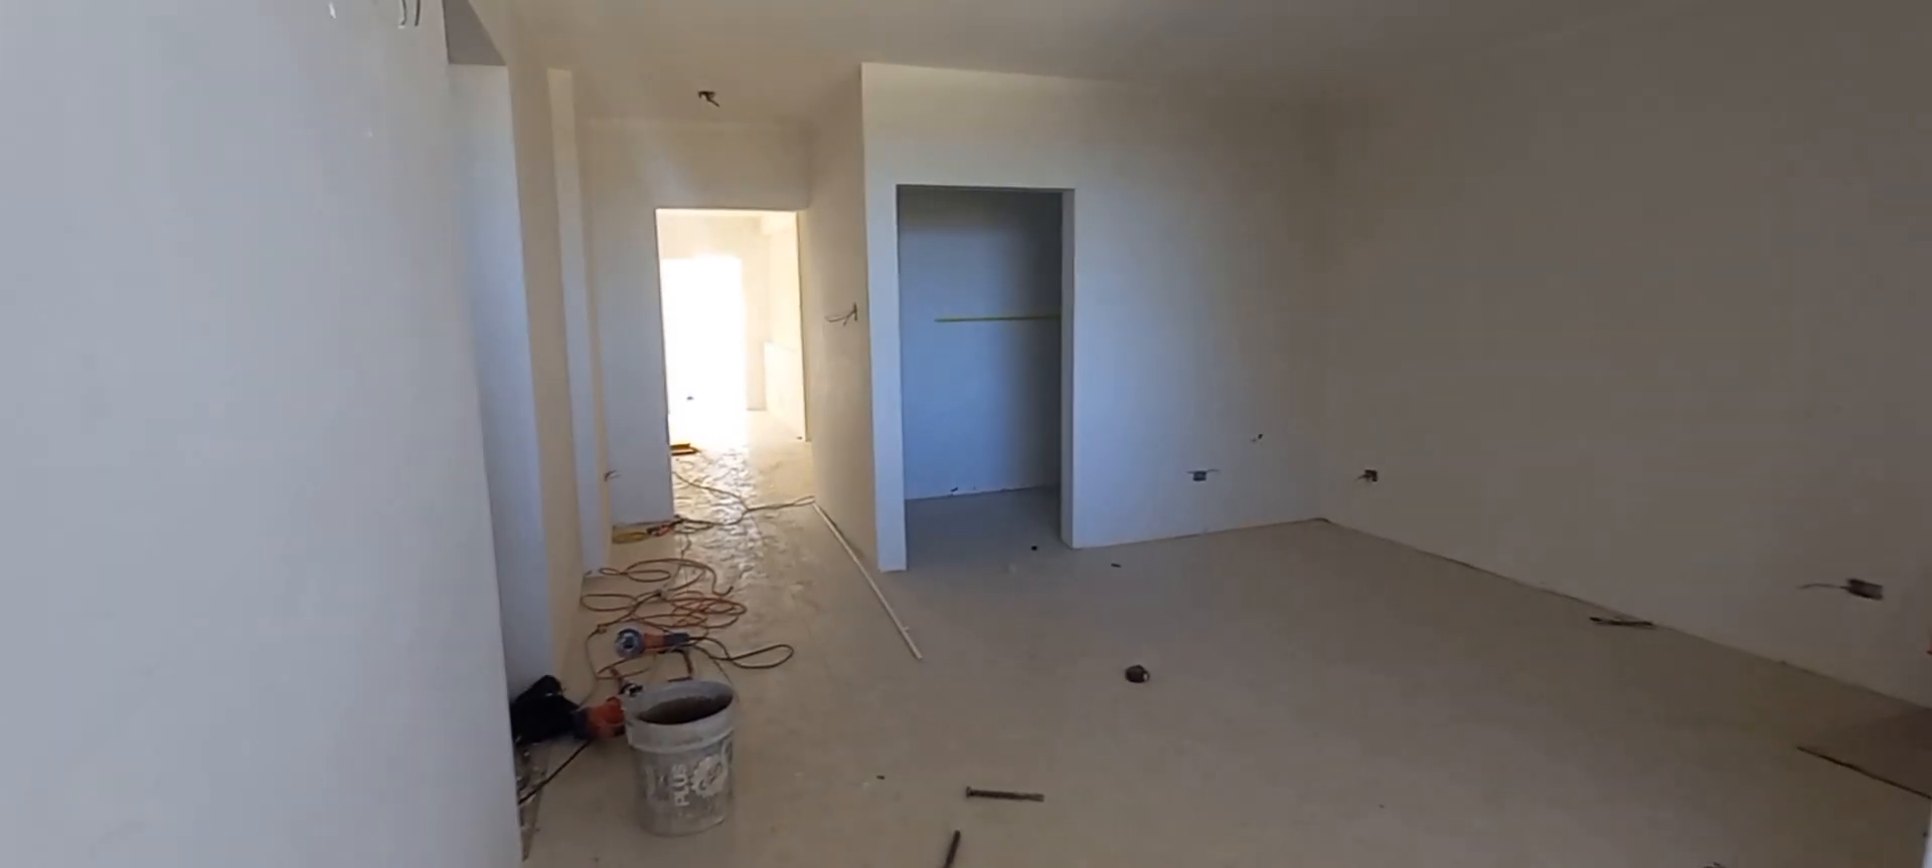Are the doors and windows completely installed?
No.